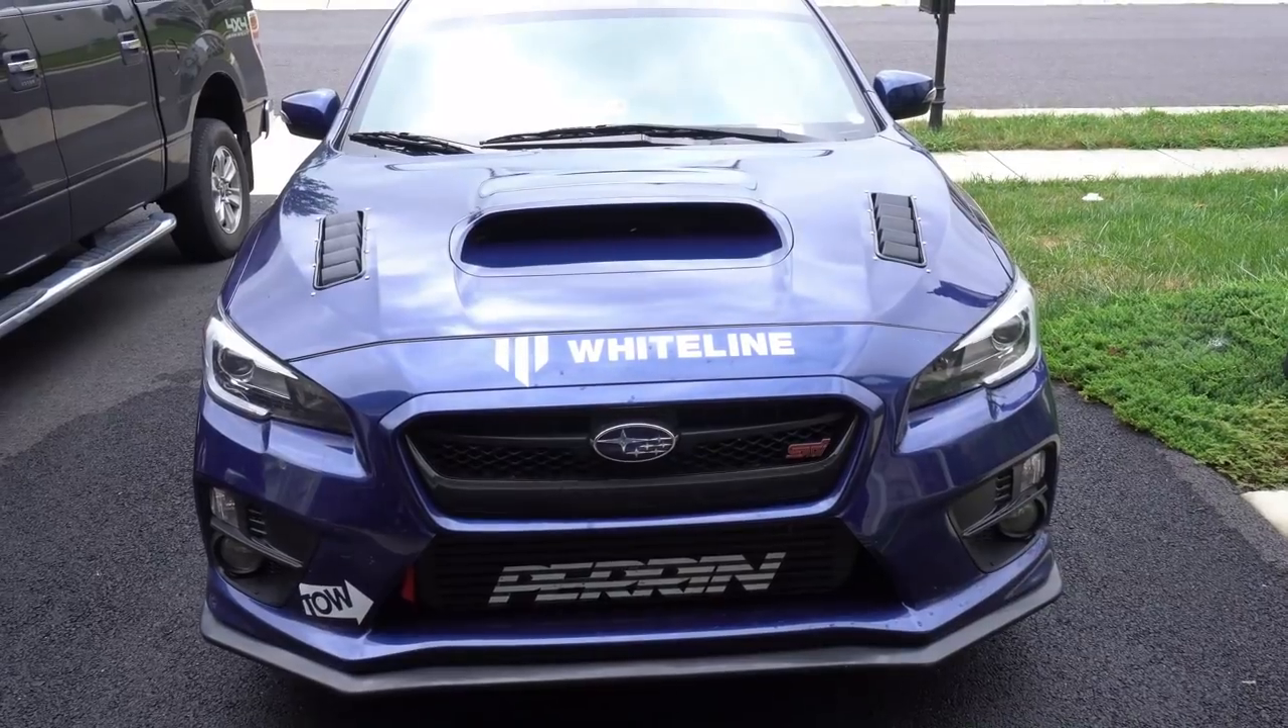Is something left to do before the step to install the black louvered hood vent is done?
No.